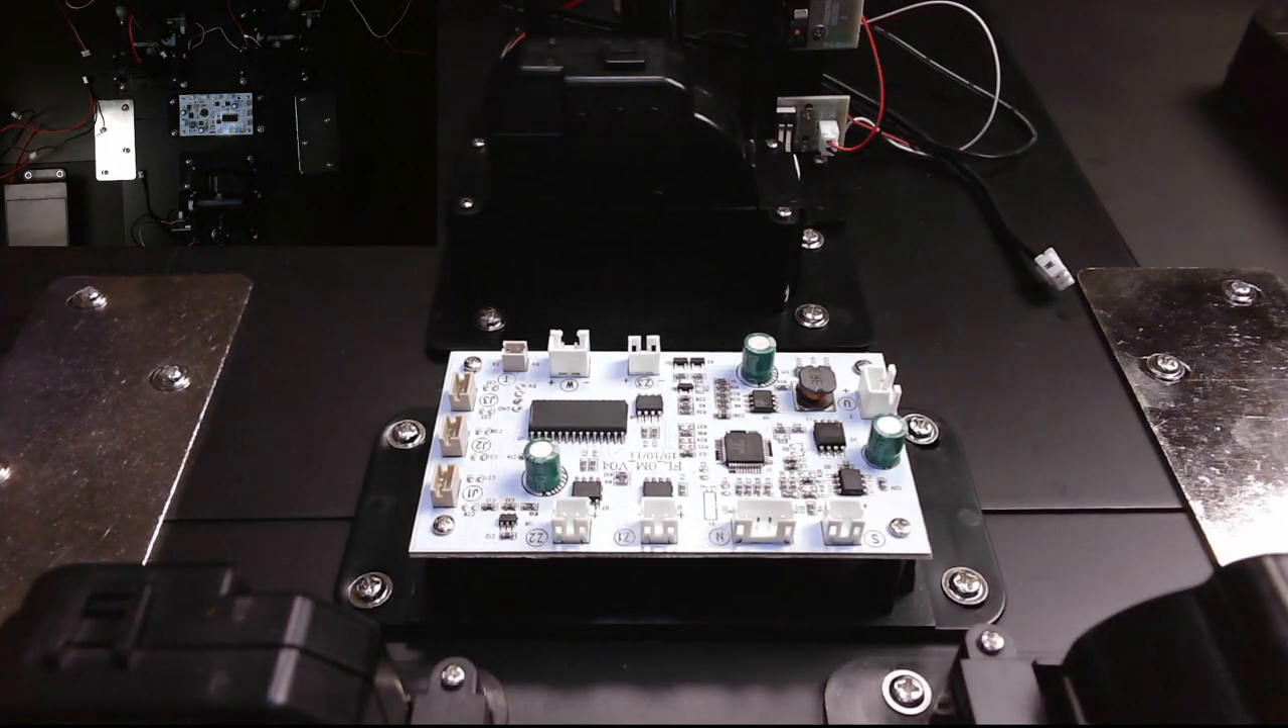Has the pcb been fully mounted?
Yes.